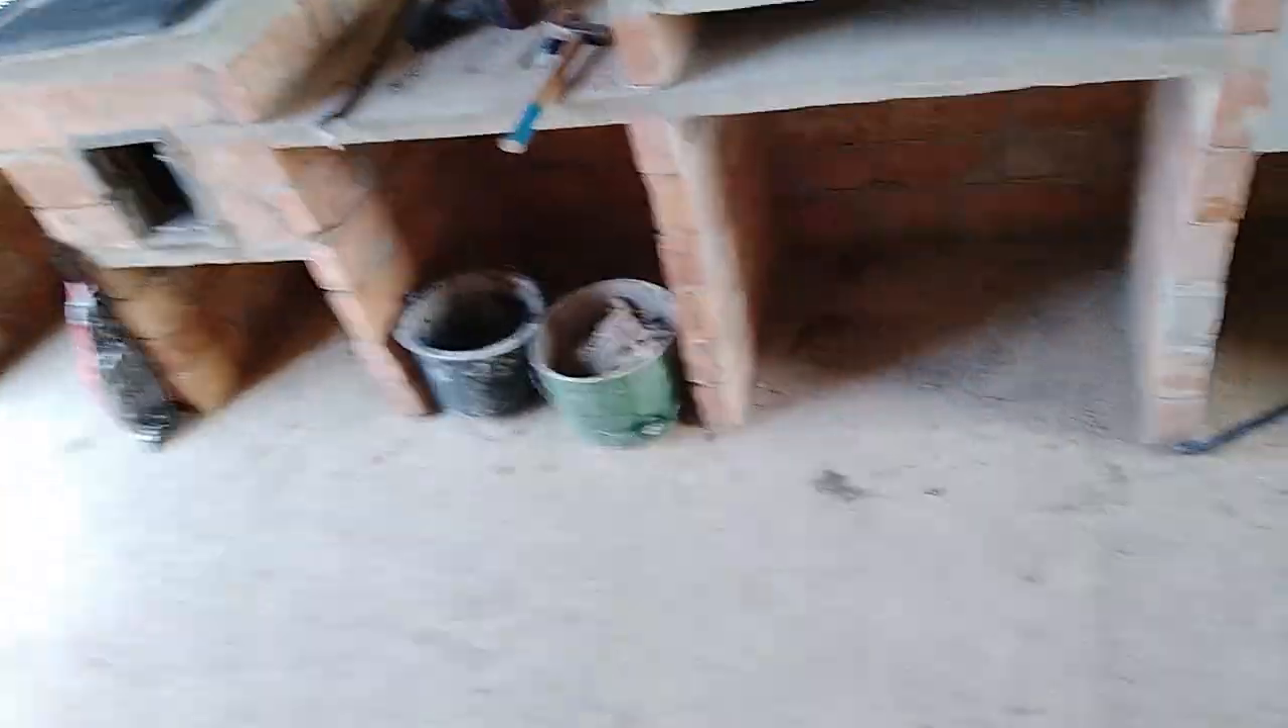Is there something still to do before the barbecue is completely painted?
Yes.